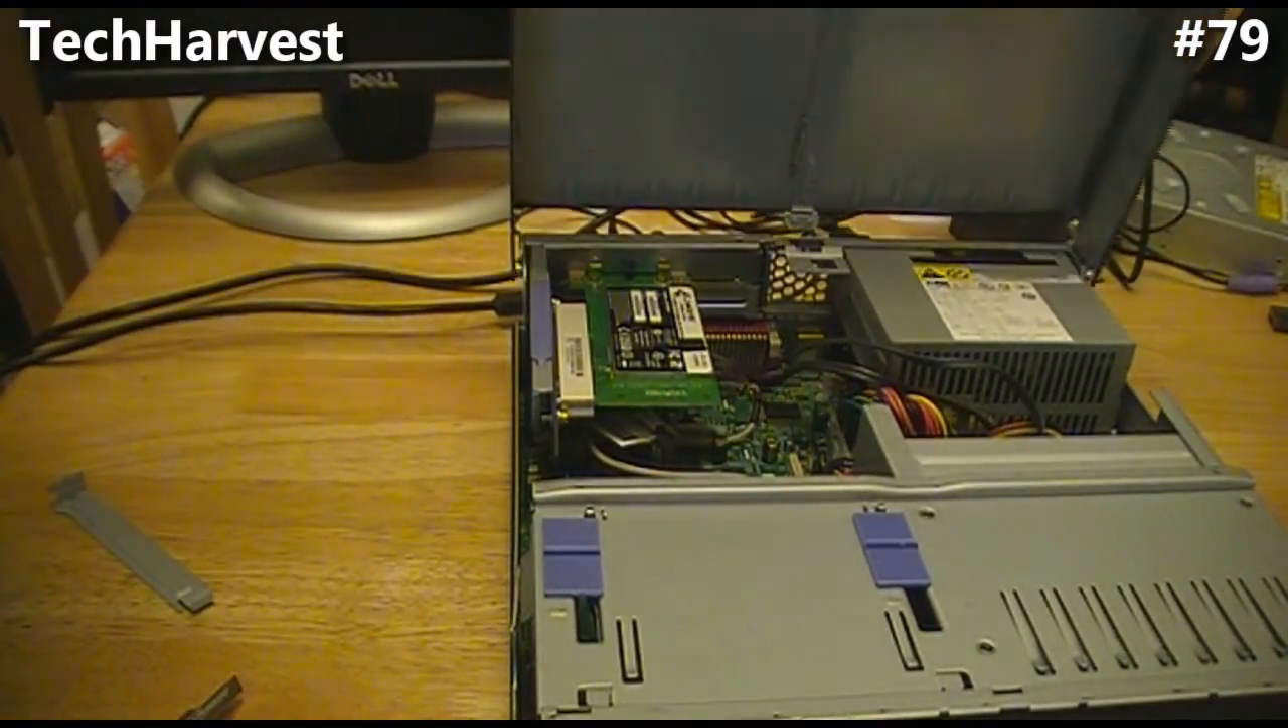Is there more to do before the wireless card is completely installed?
No.